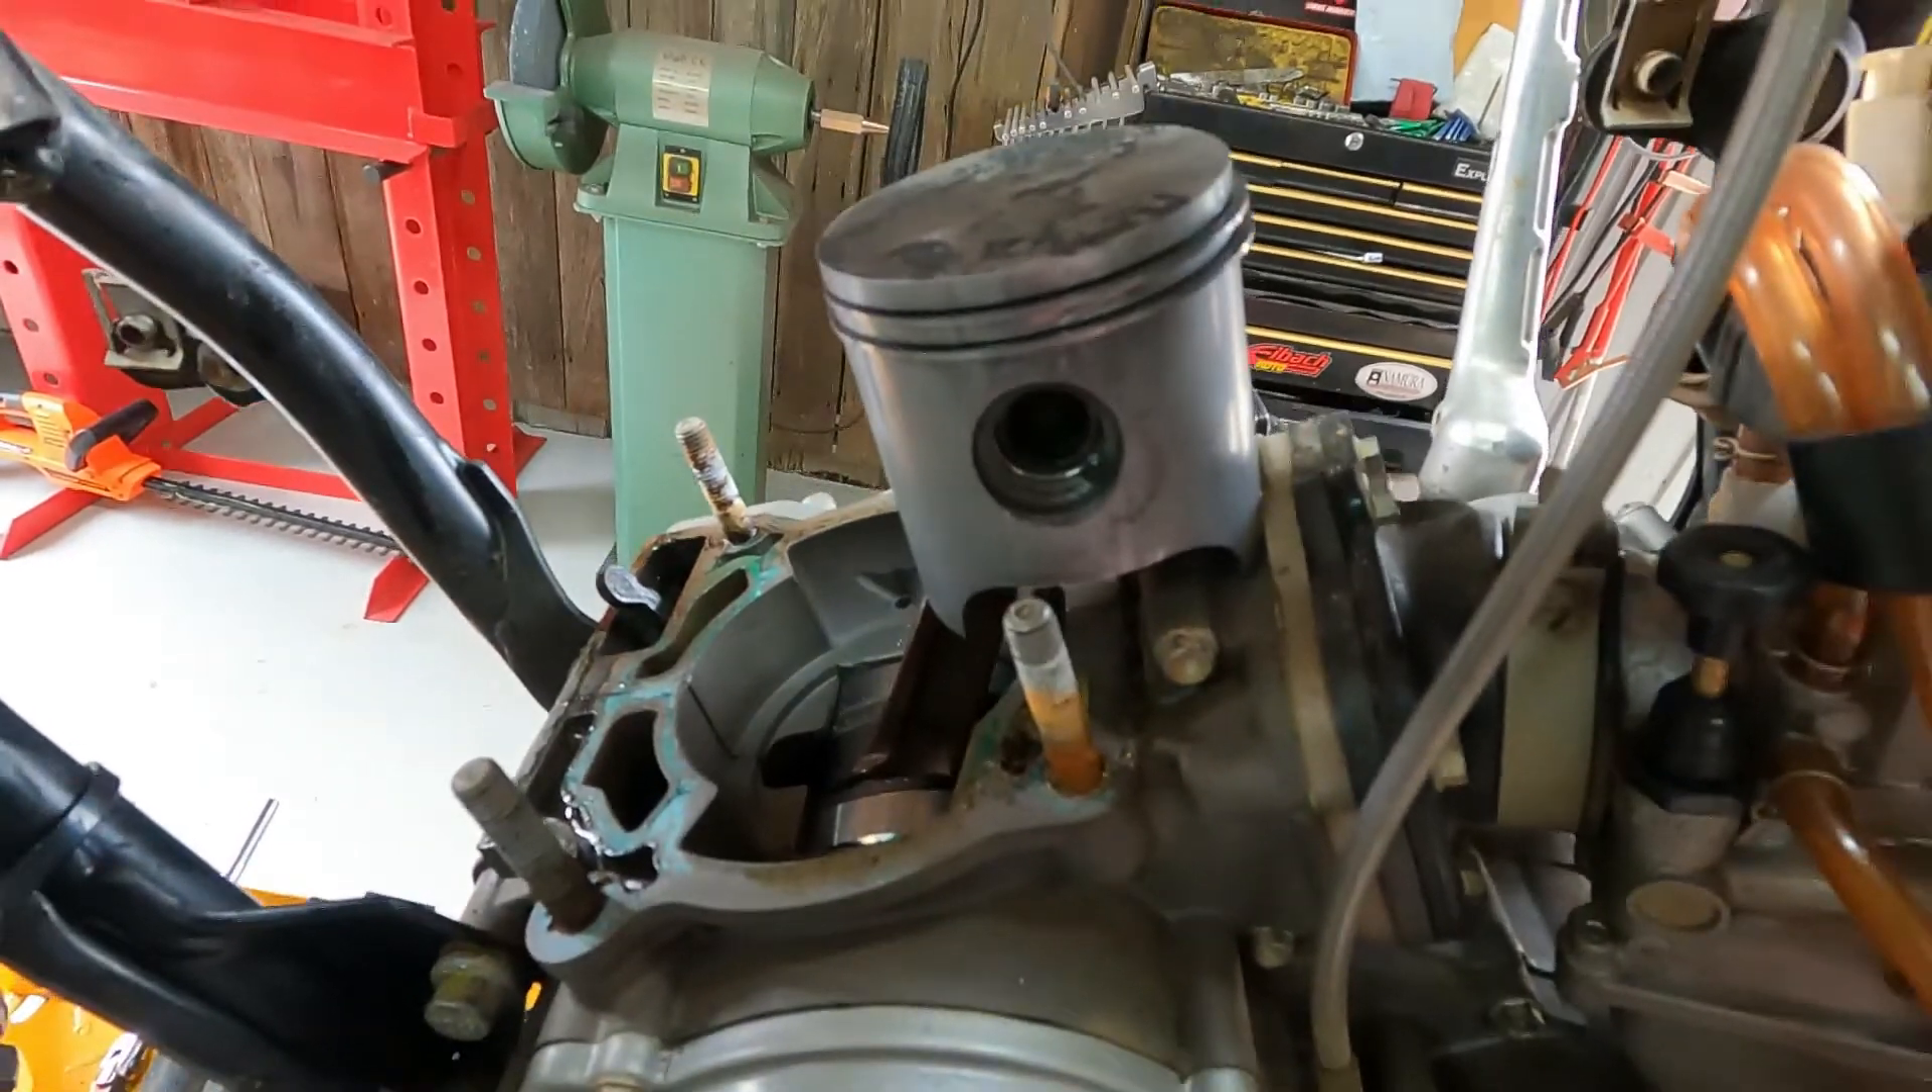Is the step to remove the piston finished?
No.